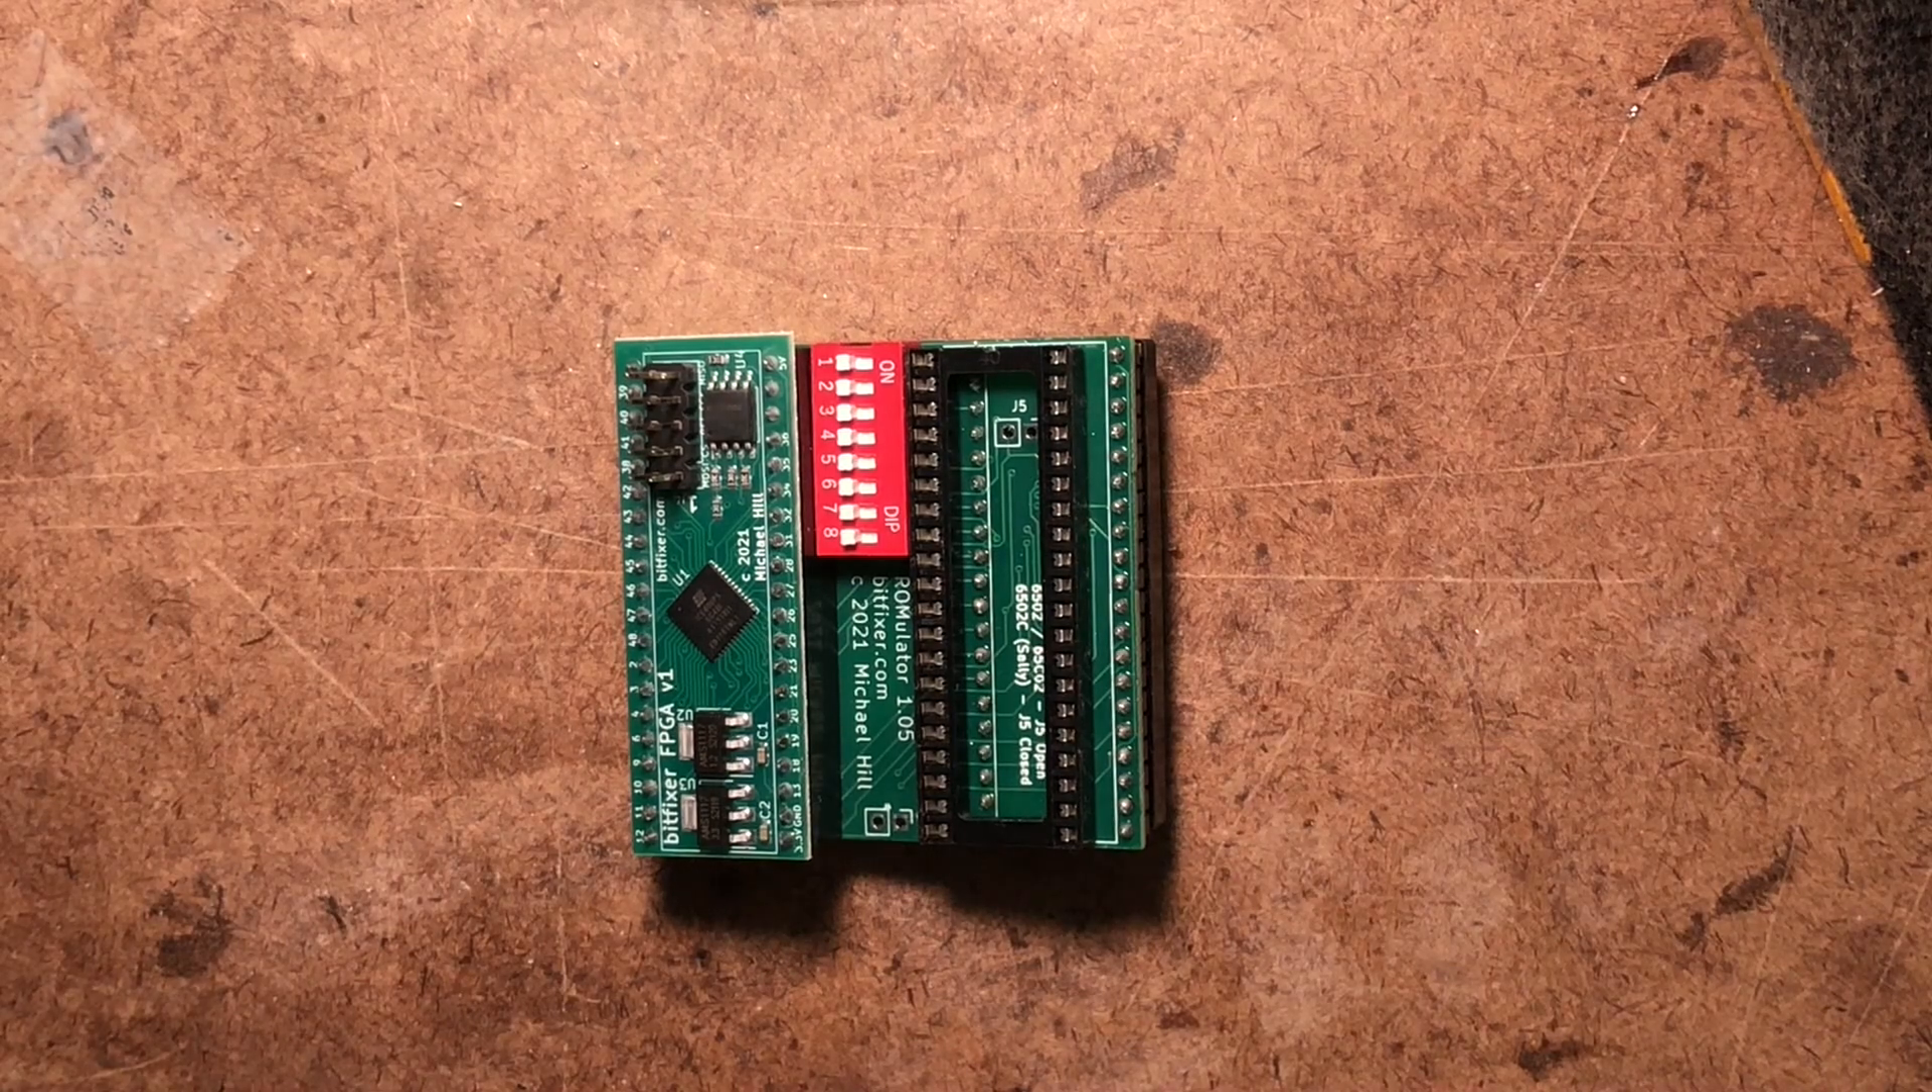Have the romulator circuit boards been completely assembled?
Yes.